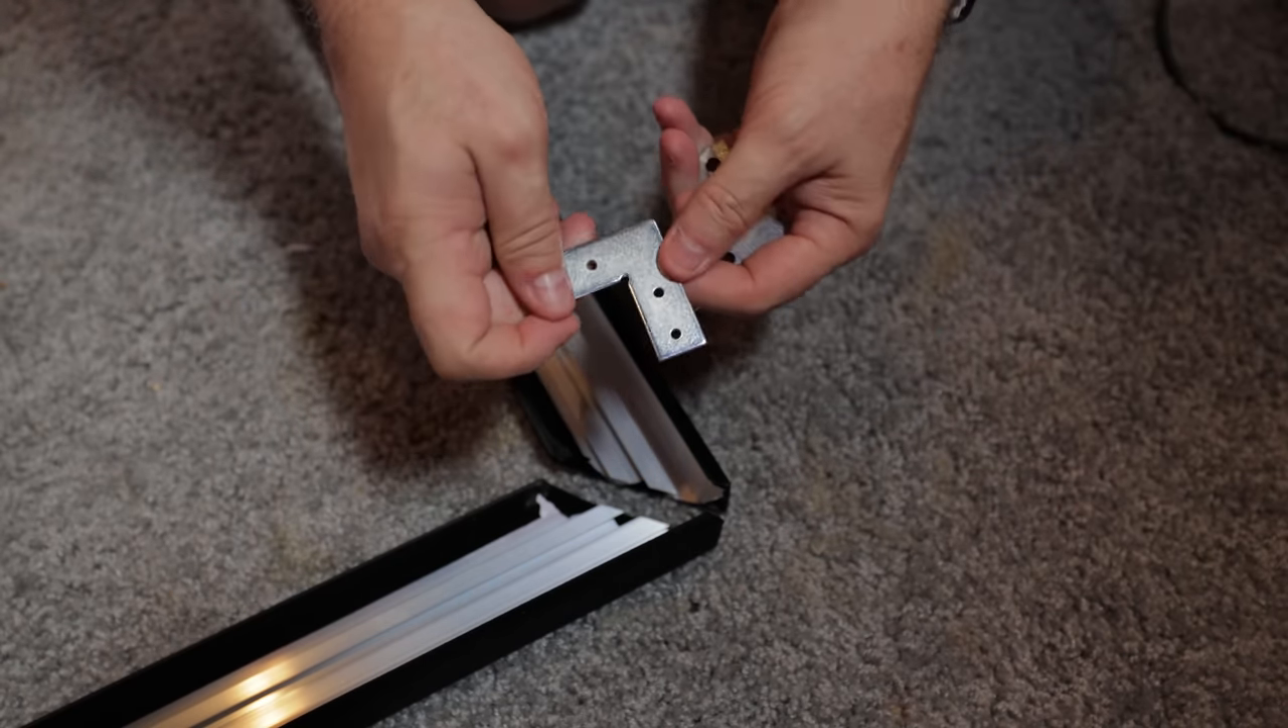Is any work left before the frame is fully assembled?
Yes.